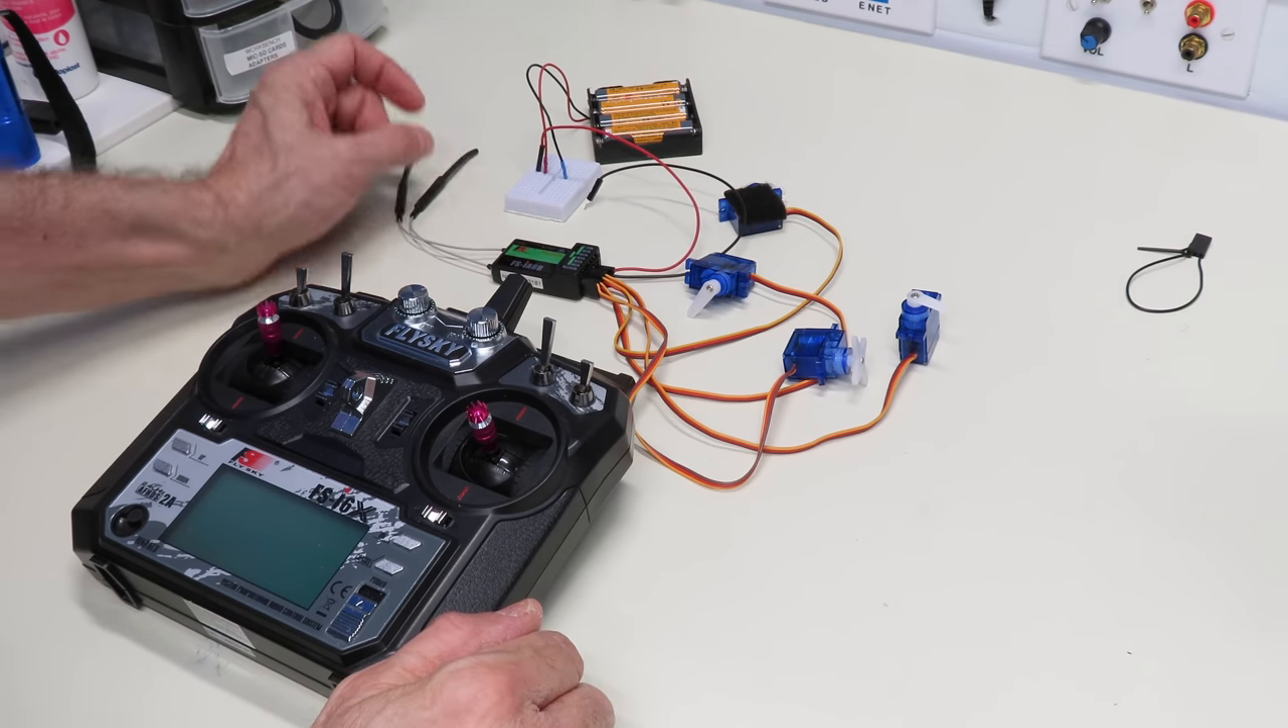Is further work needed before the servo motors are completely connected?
No.